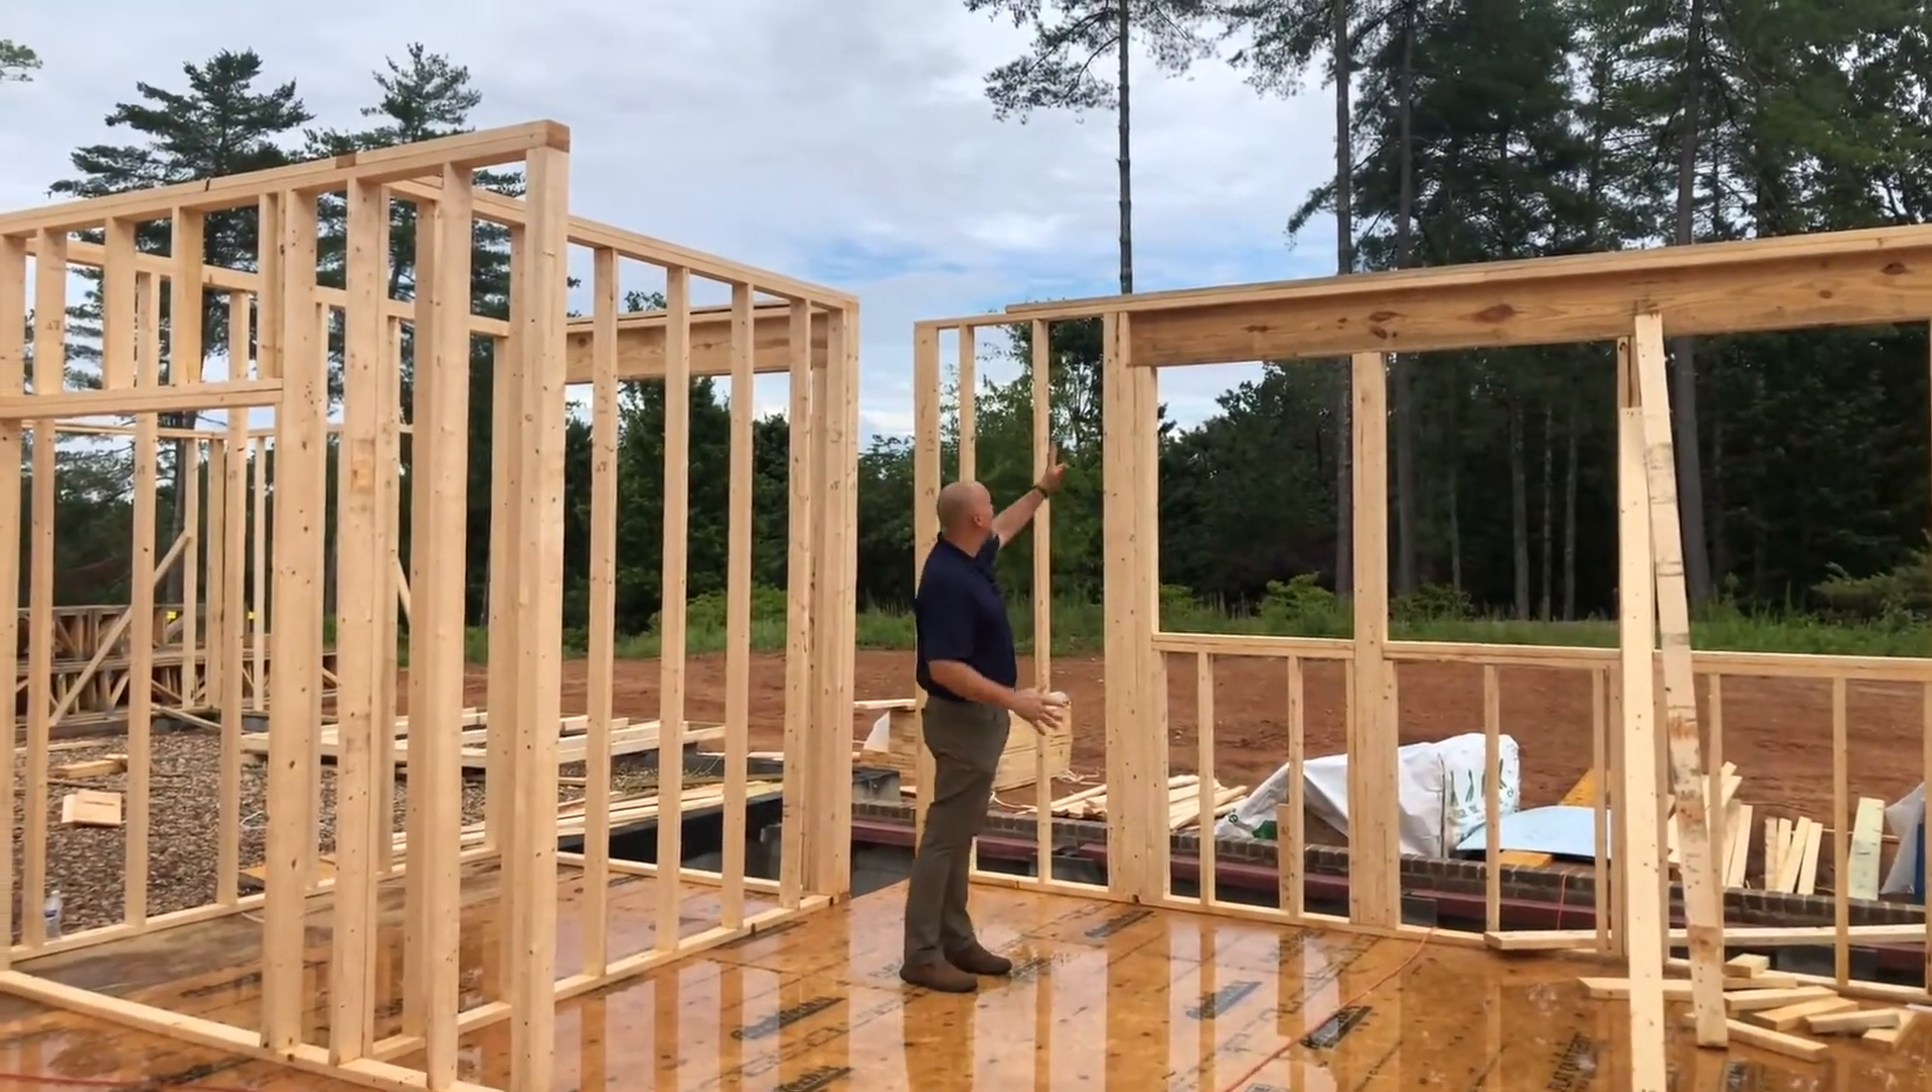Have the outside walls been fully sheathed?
No.